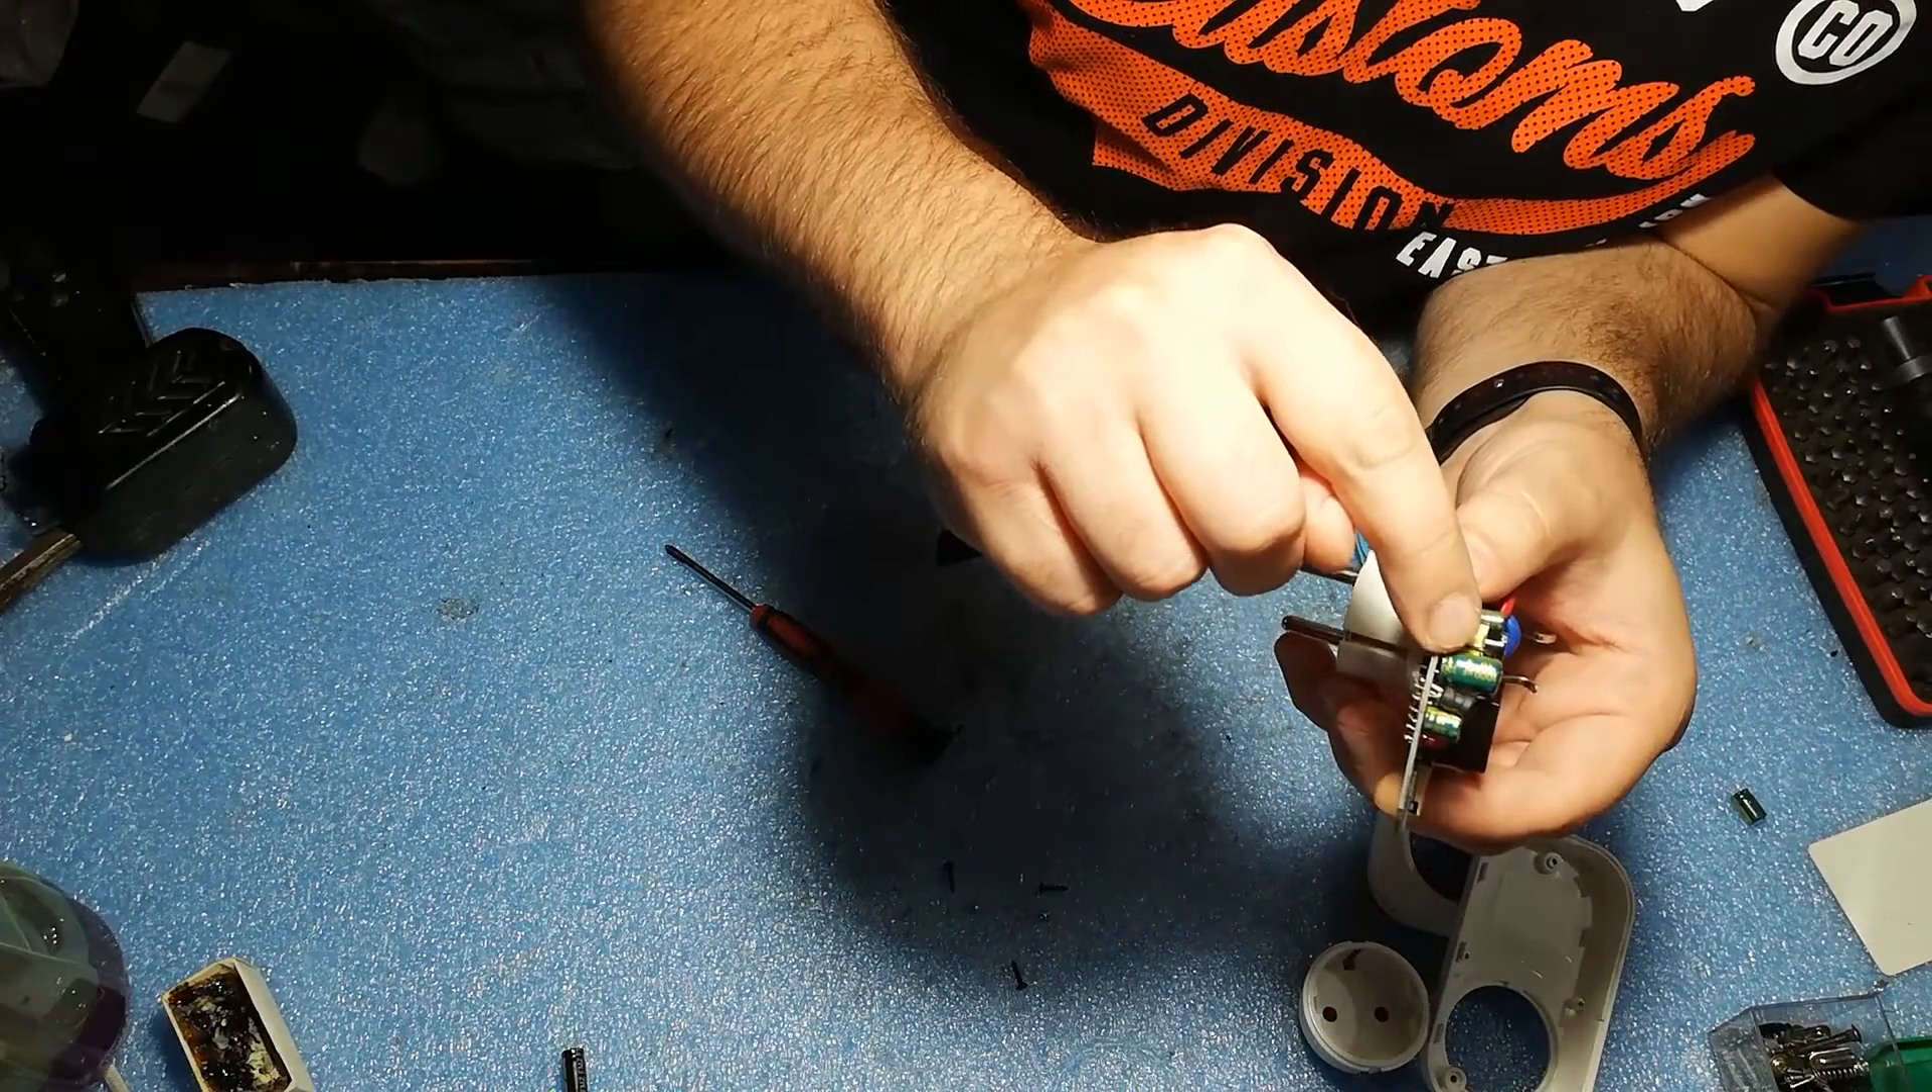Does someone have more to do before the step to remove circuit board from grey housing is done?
No.